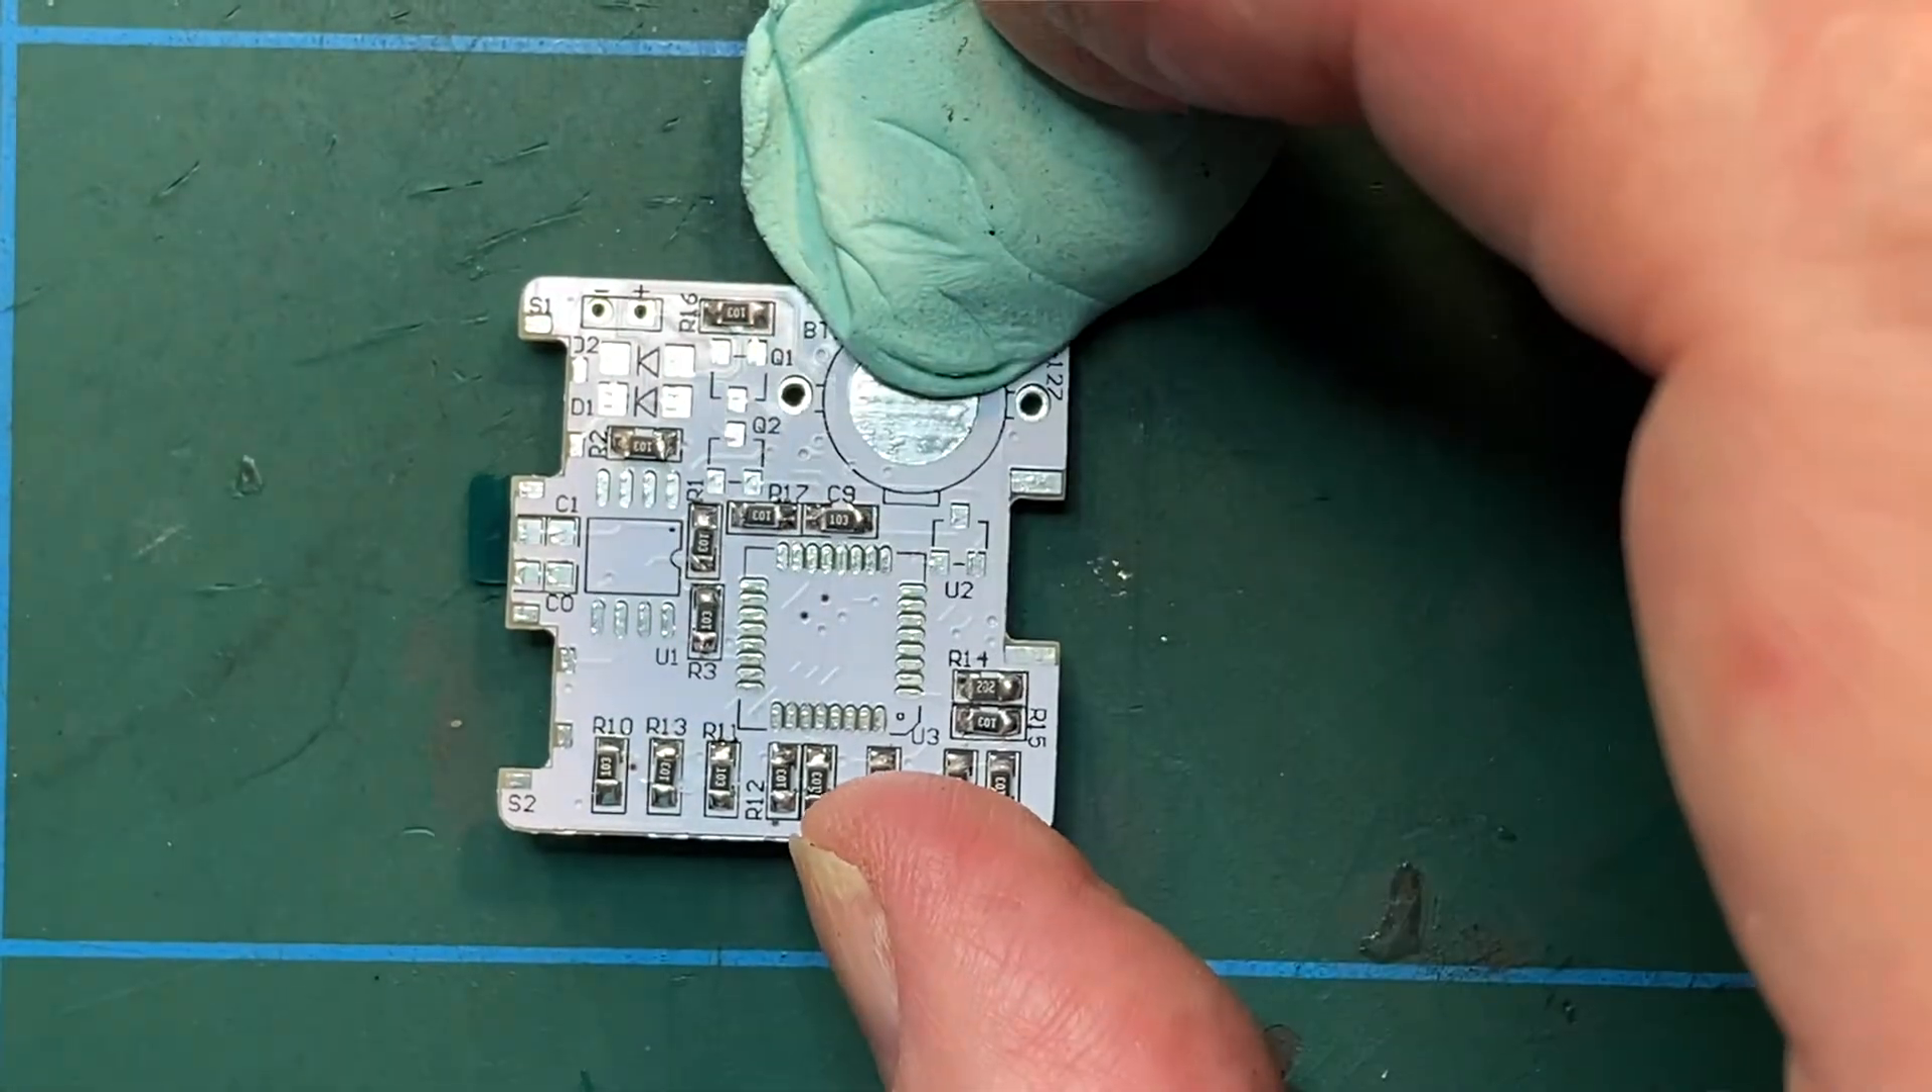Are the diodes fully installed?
No.